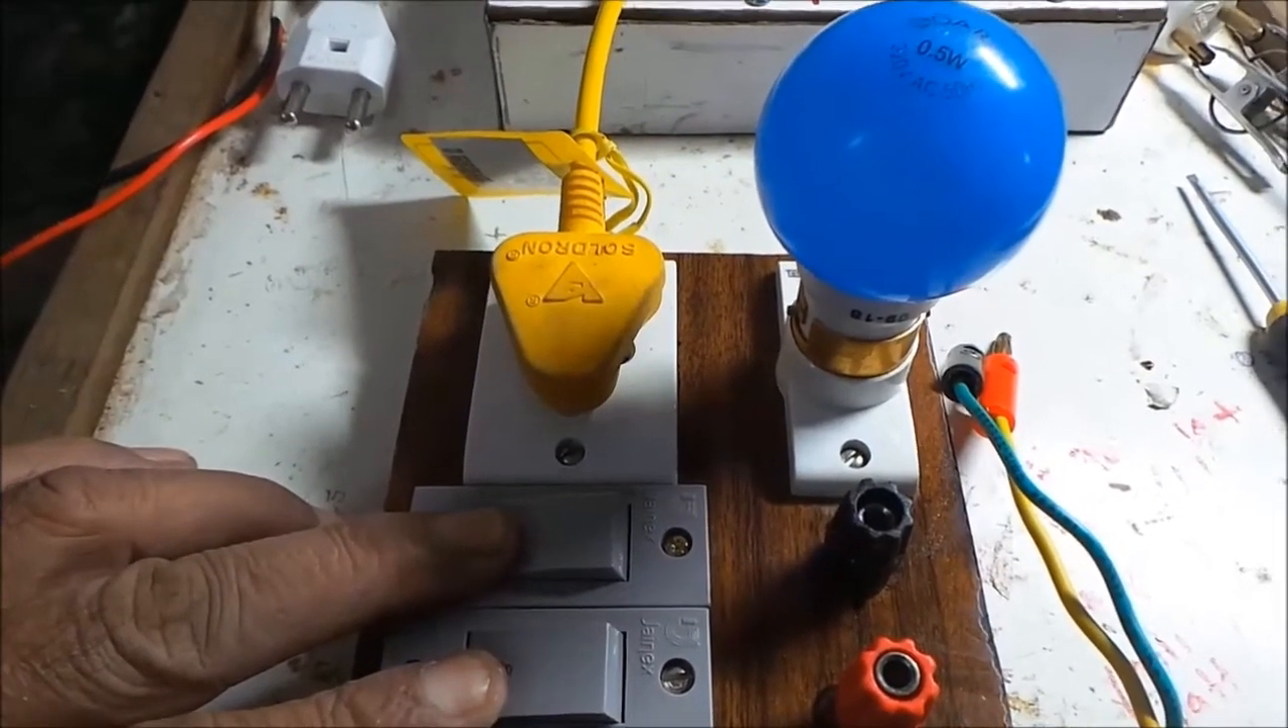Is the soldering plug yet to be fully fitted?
No.